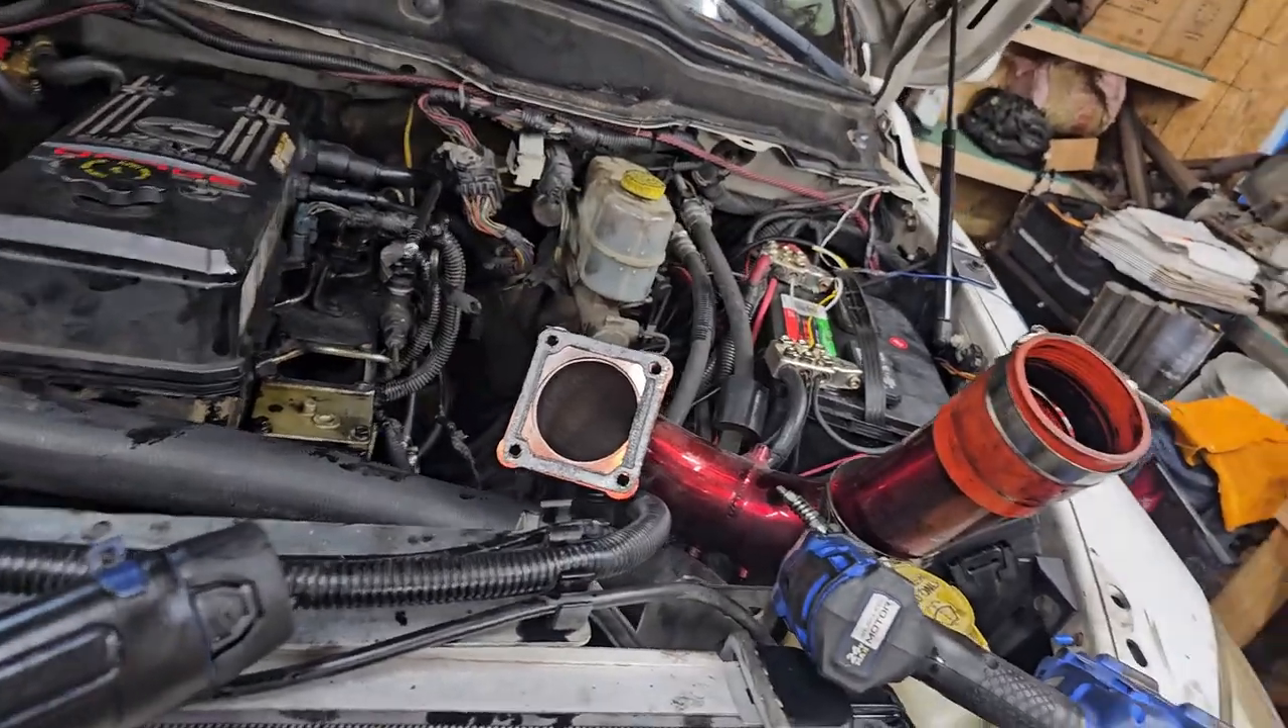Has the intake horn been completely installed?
No.